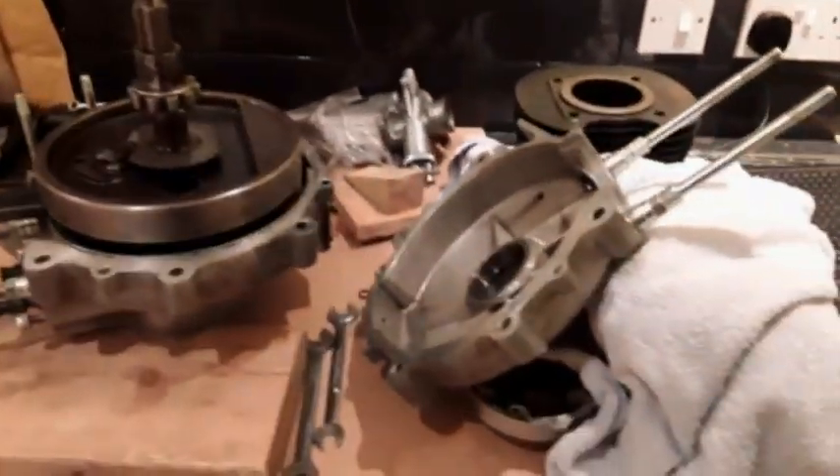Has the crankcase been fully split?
Yes.